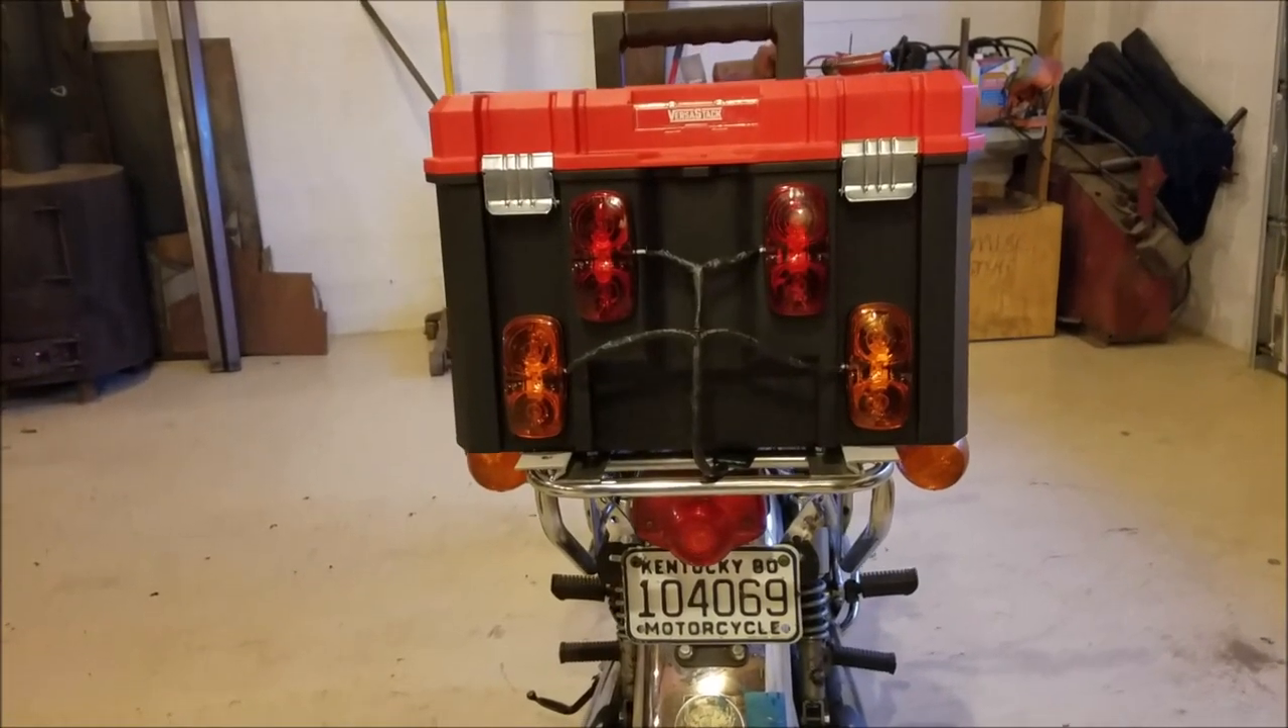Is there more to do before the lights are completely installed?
No.